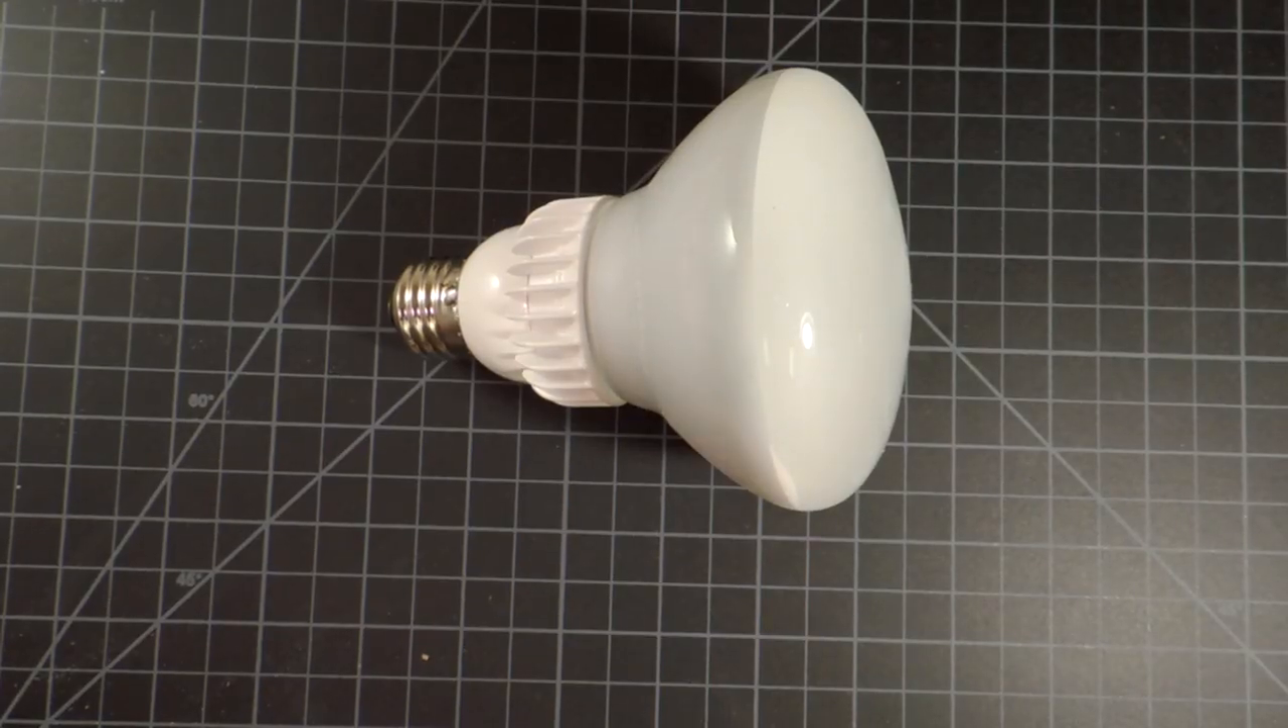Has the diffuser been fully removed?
No.